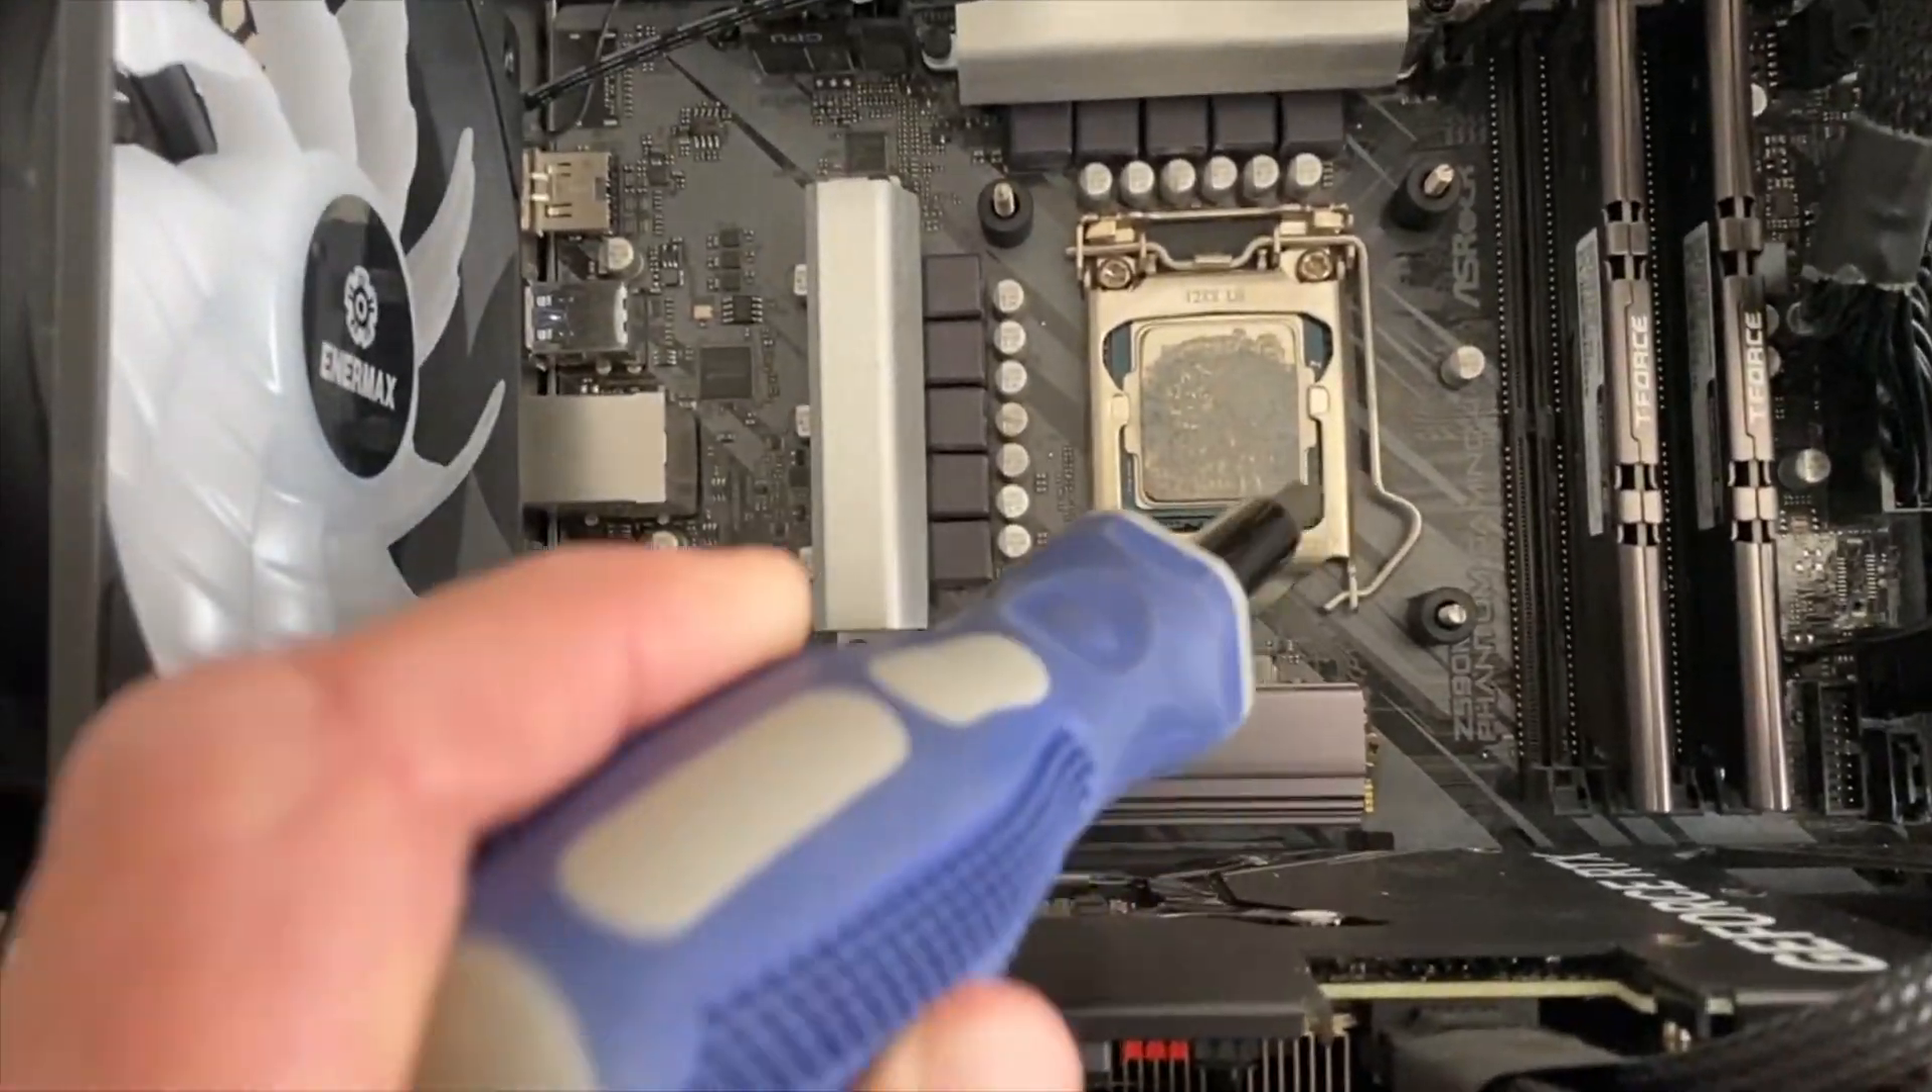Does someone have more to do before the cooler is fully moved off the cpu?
No.